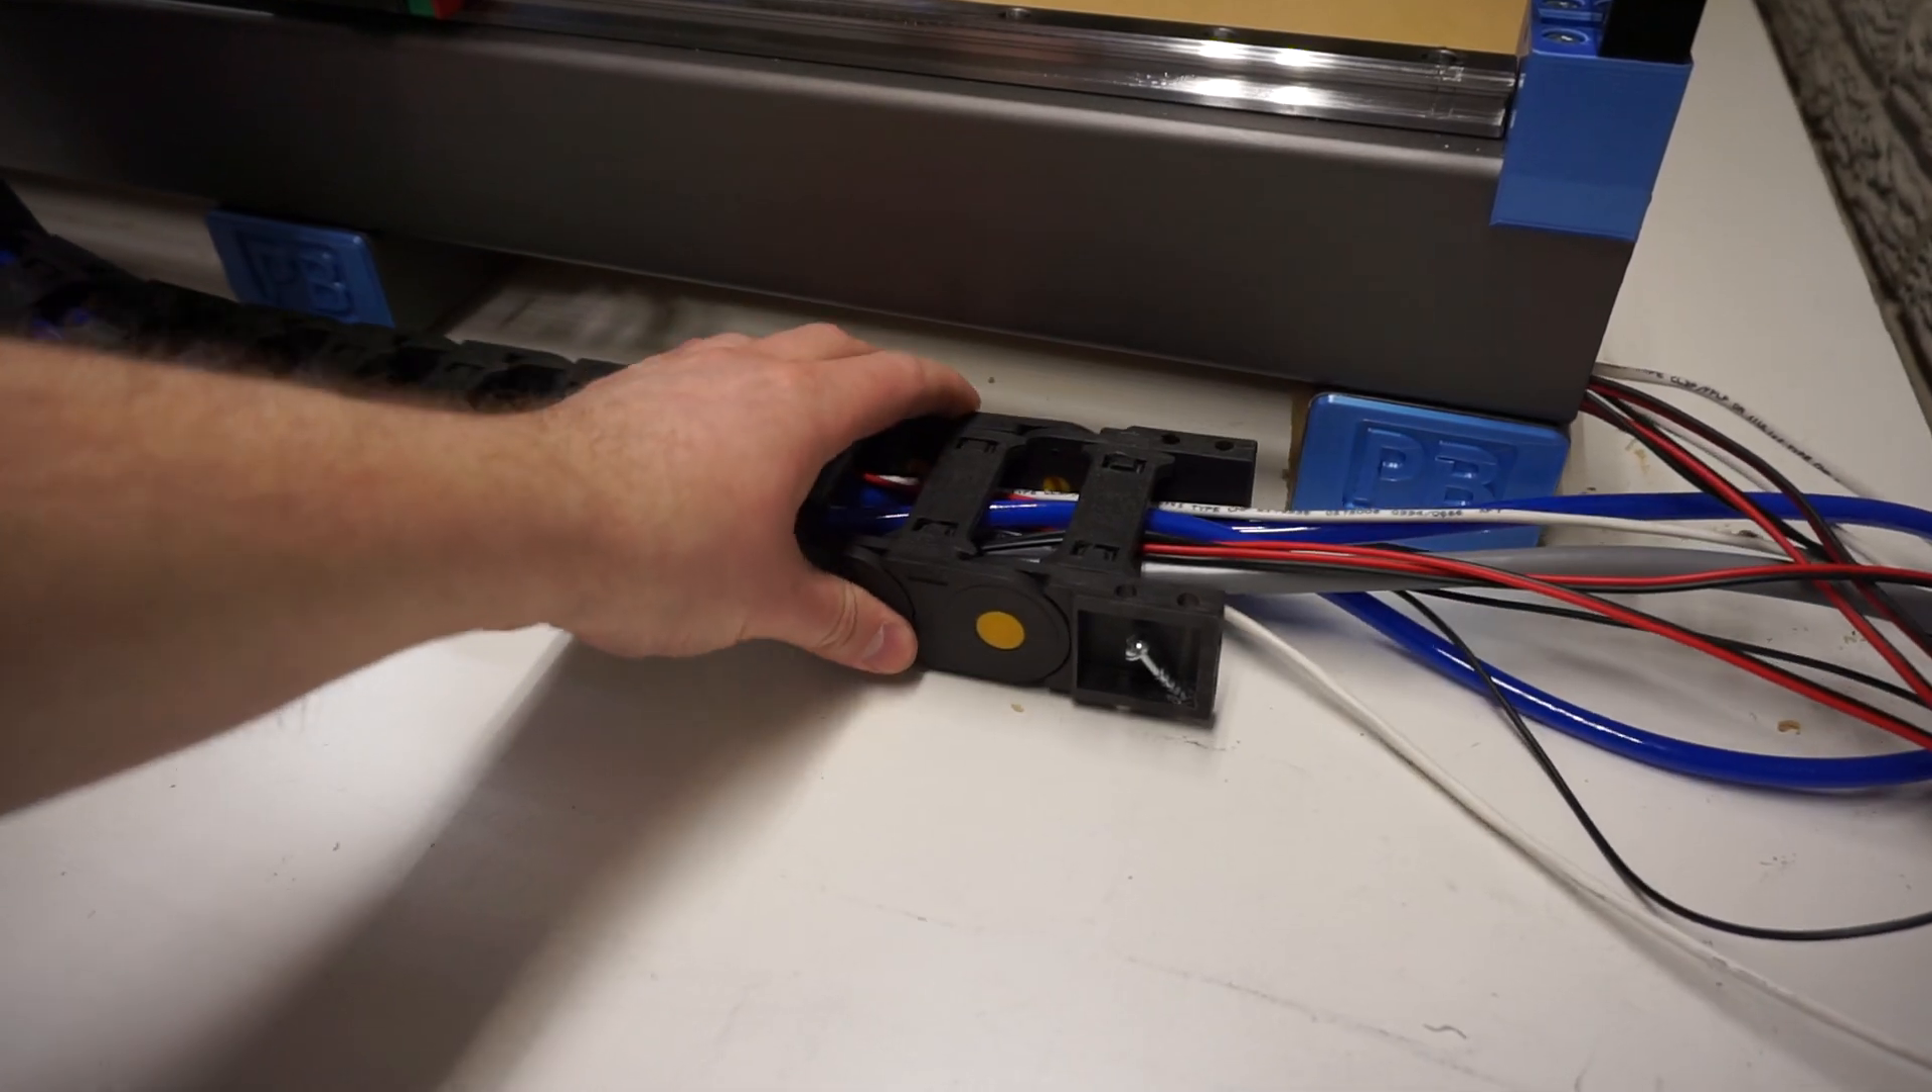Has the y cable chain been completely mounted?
No.